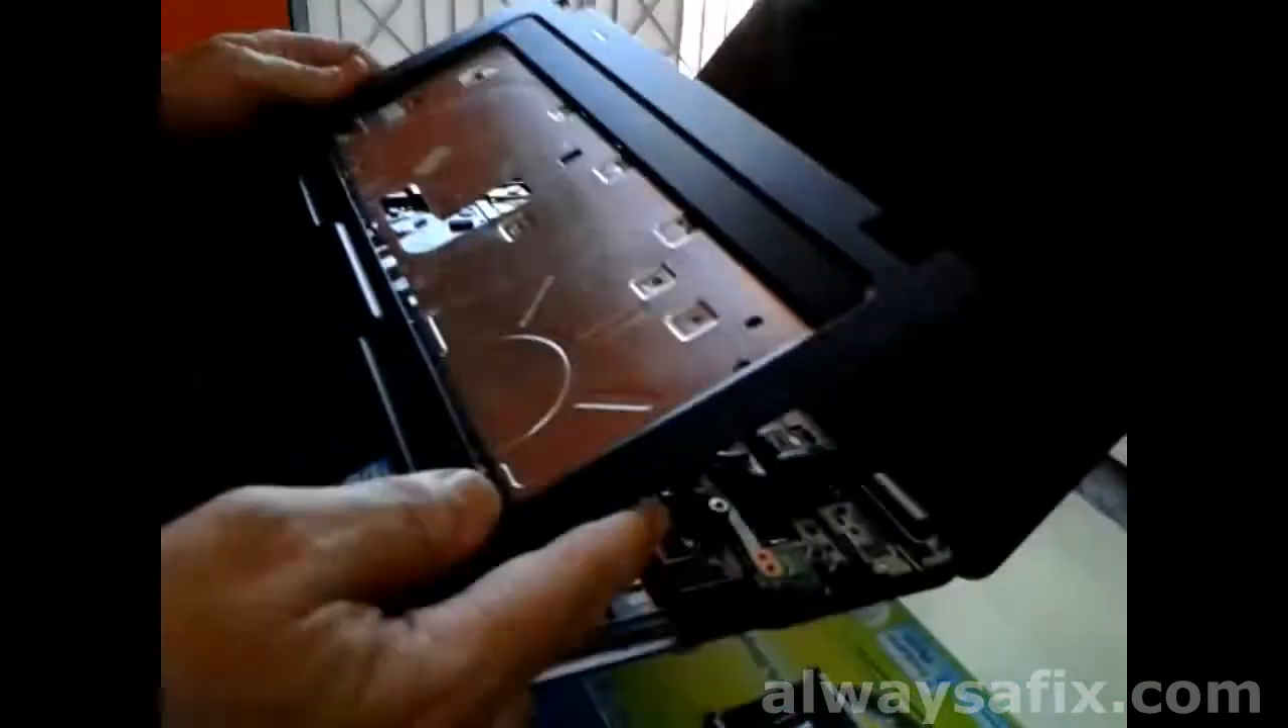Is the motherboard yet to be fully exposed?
Yes.